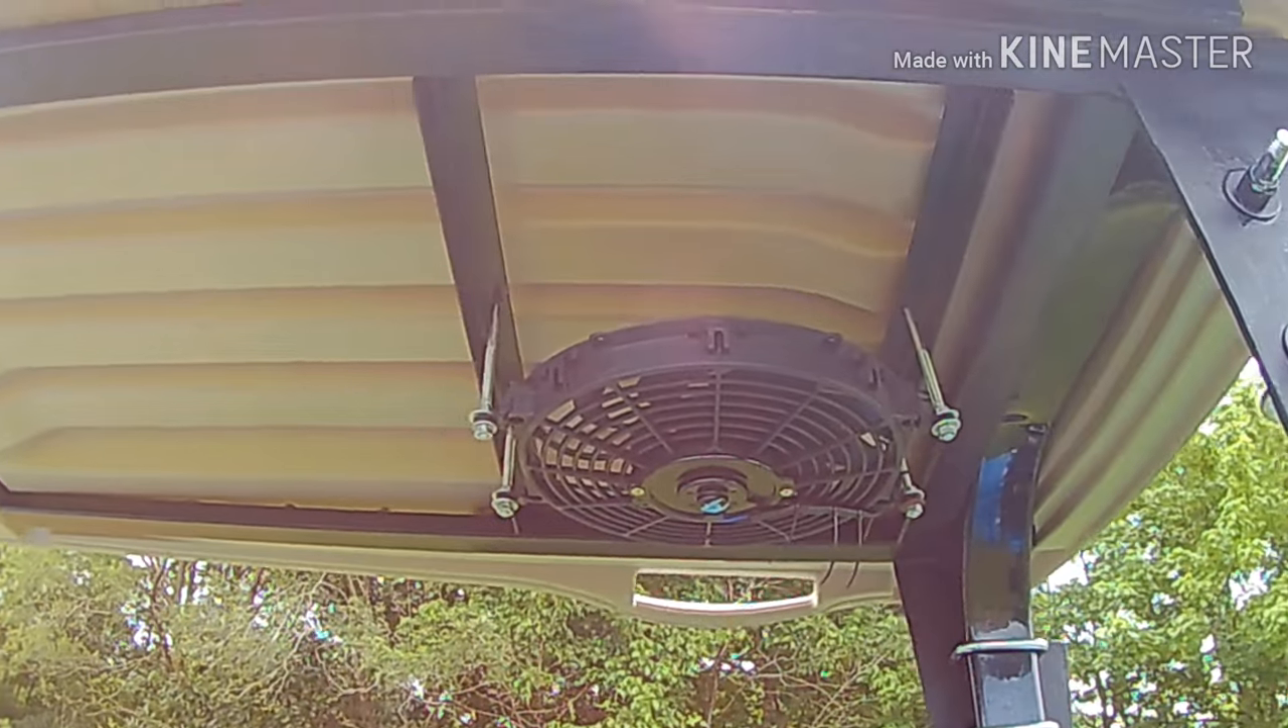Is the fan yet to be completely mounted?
No.